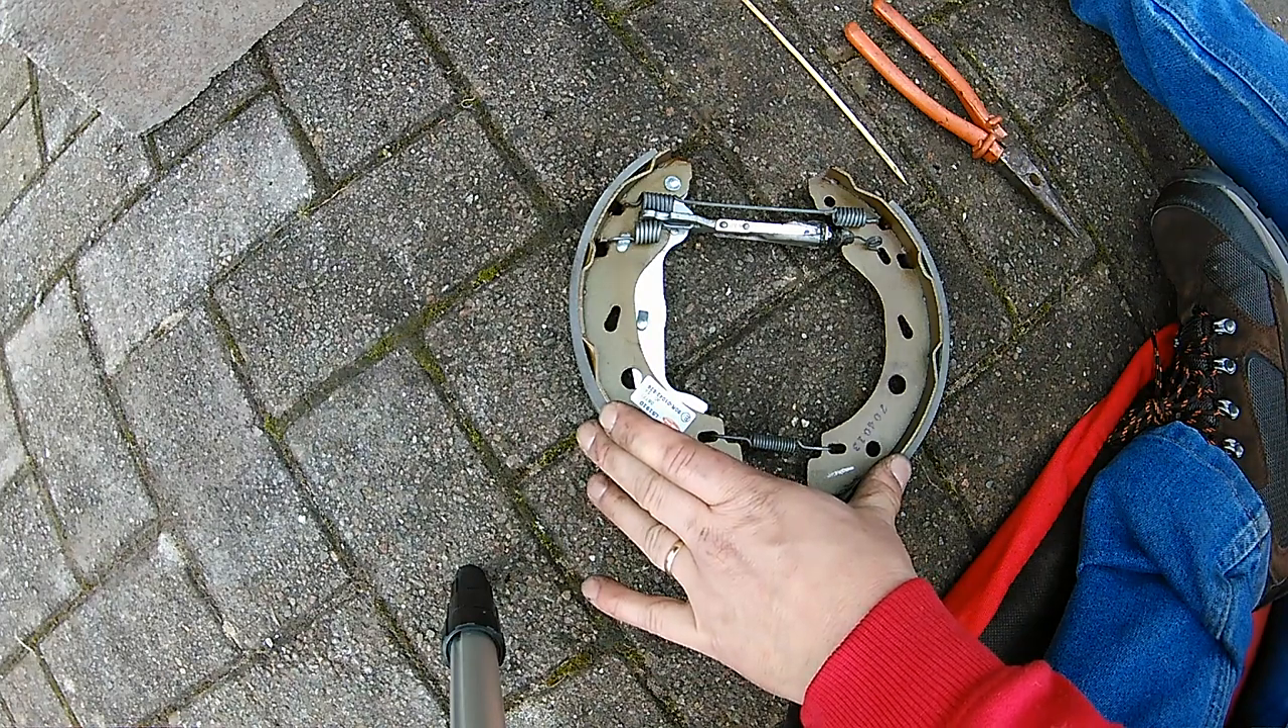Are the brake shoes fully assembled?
Yes.